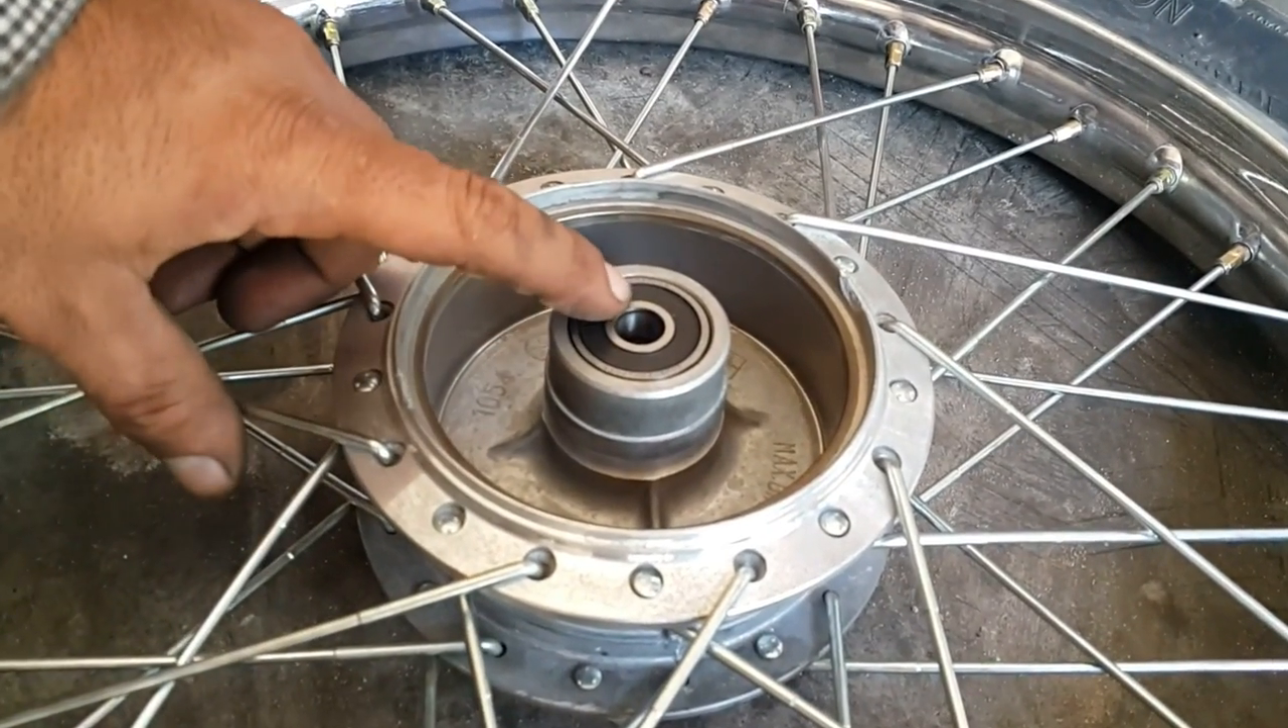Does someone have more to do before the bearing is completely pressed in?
No.